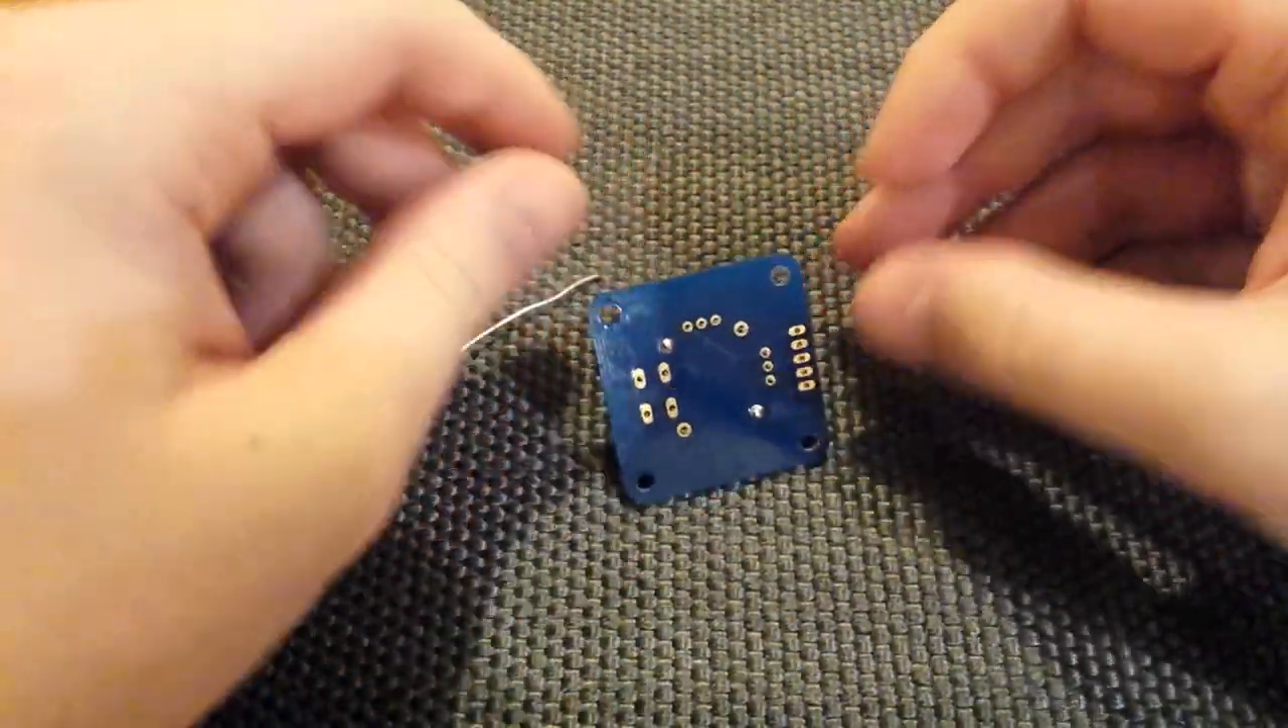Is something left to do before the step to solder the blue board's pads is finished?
Yes.